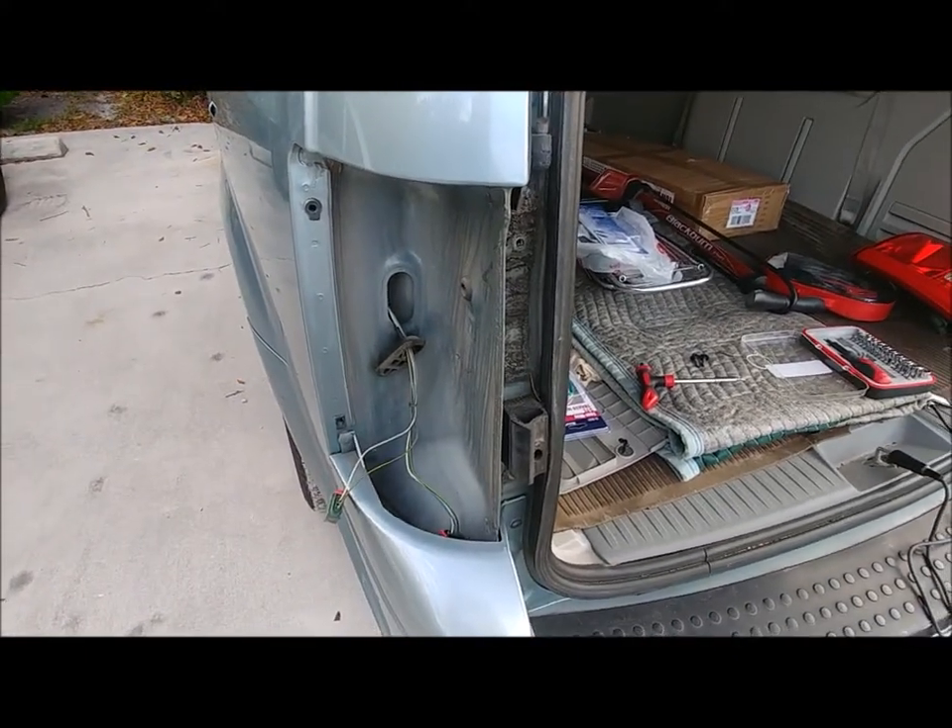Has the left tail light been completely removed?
Yes.